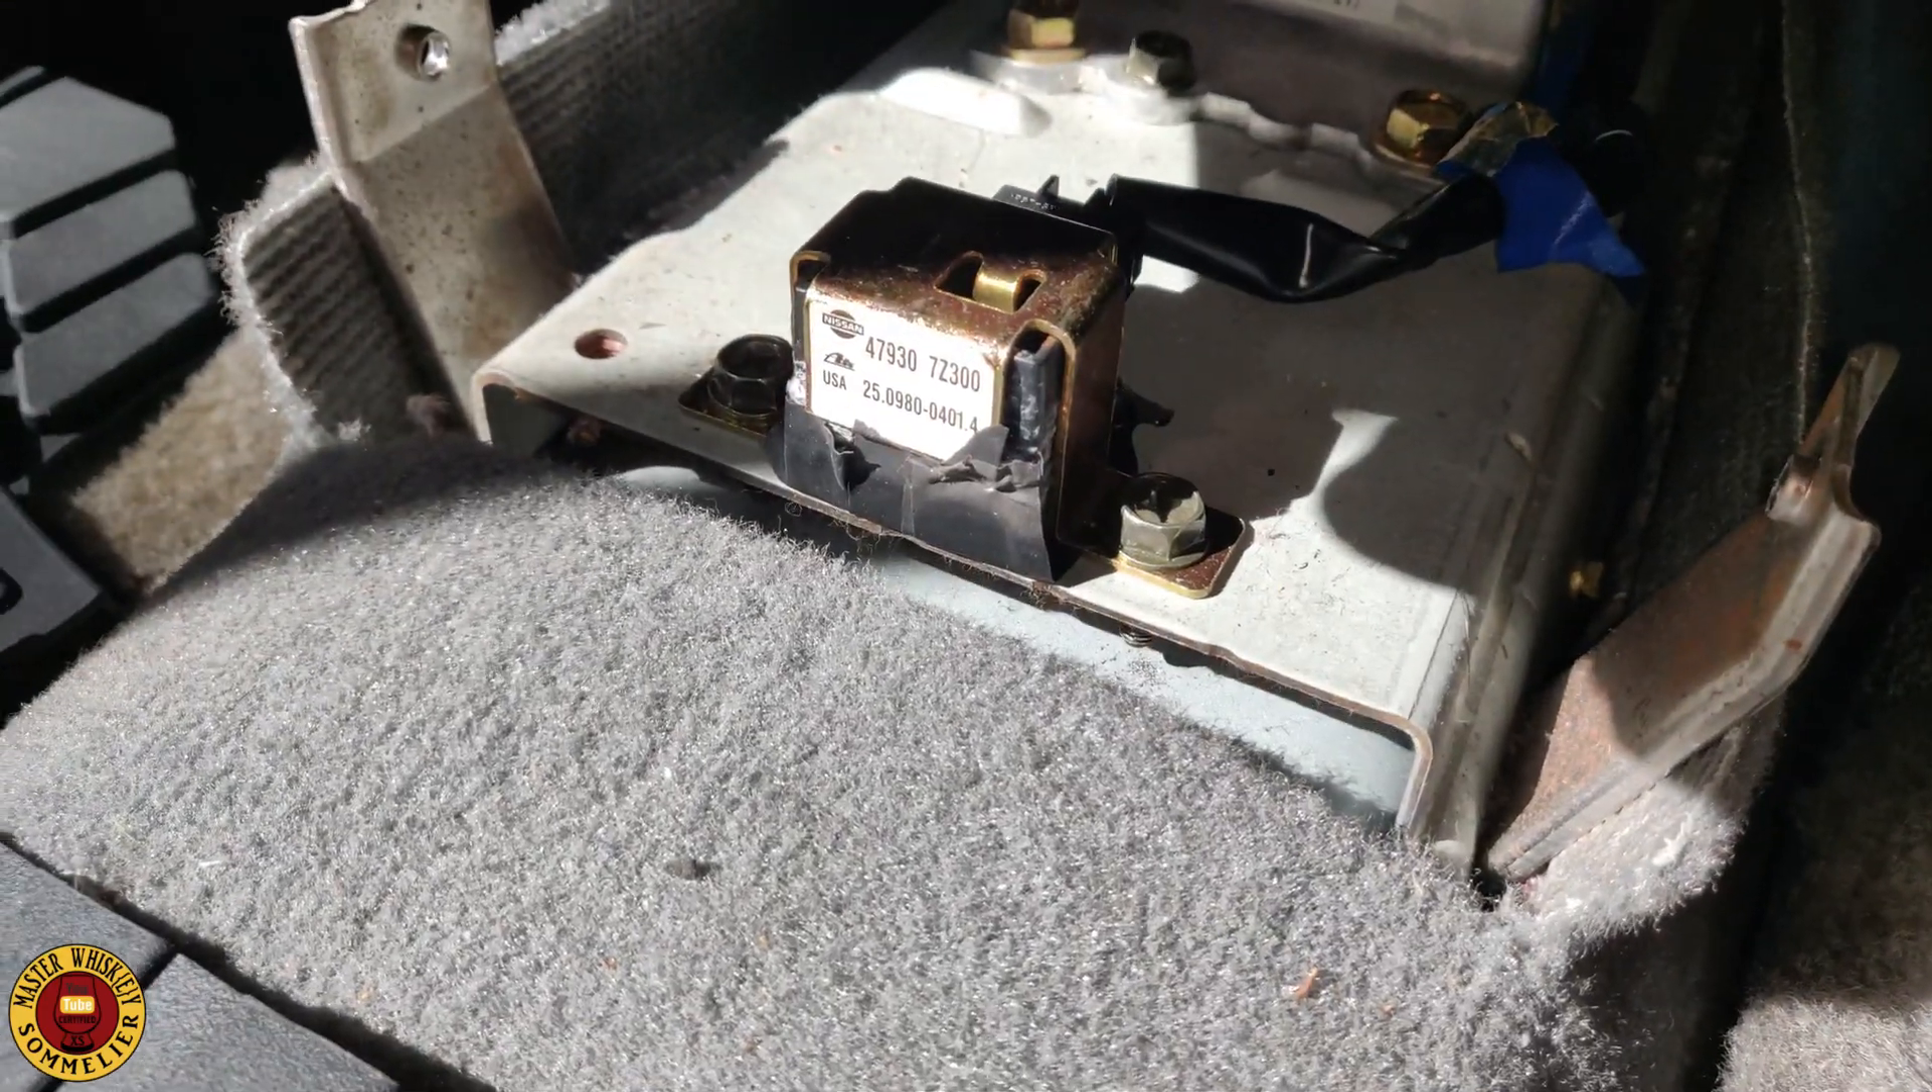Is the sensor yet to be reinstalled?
No.